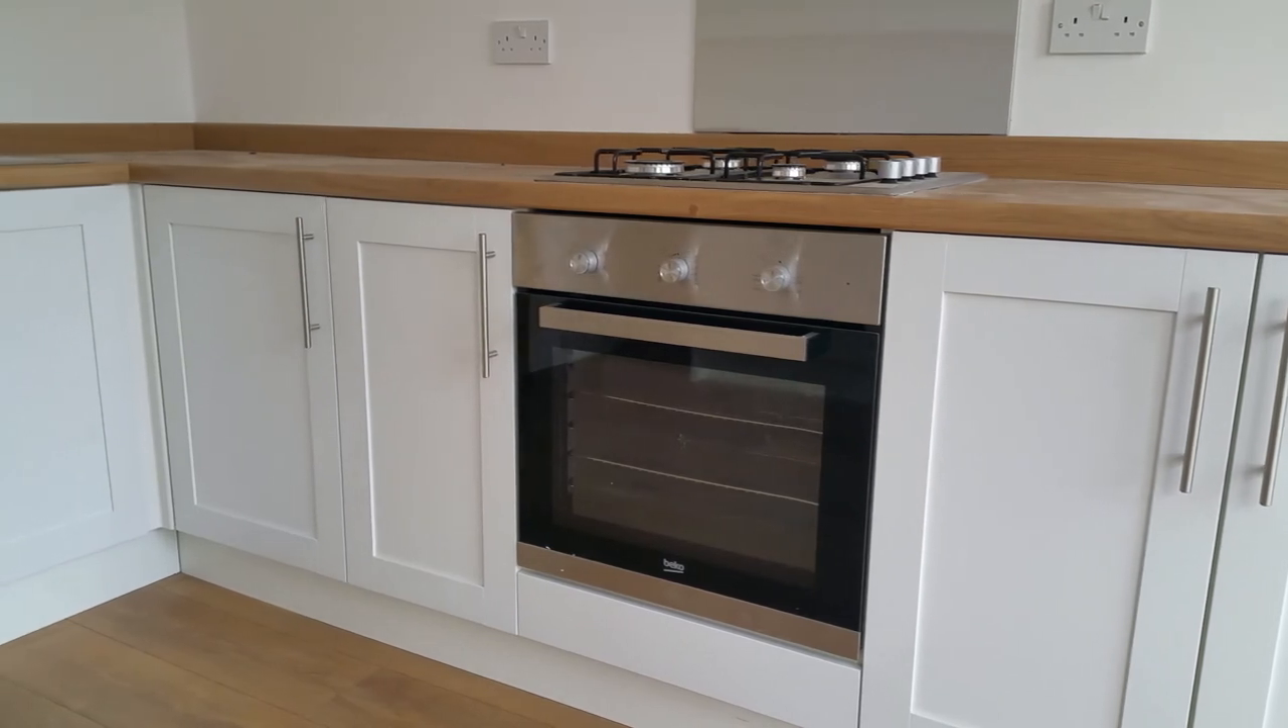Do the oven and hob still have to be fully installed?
No.